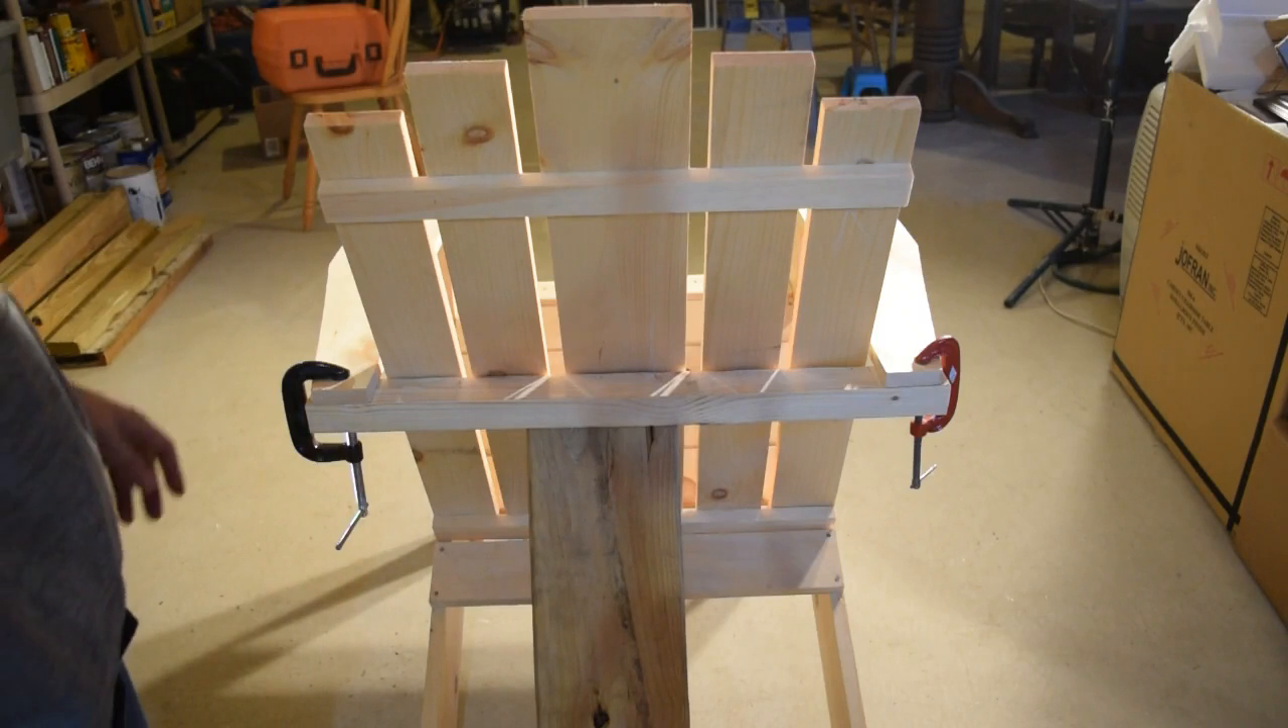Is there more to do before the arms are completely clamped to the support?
No.